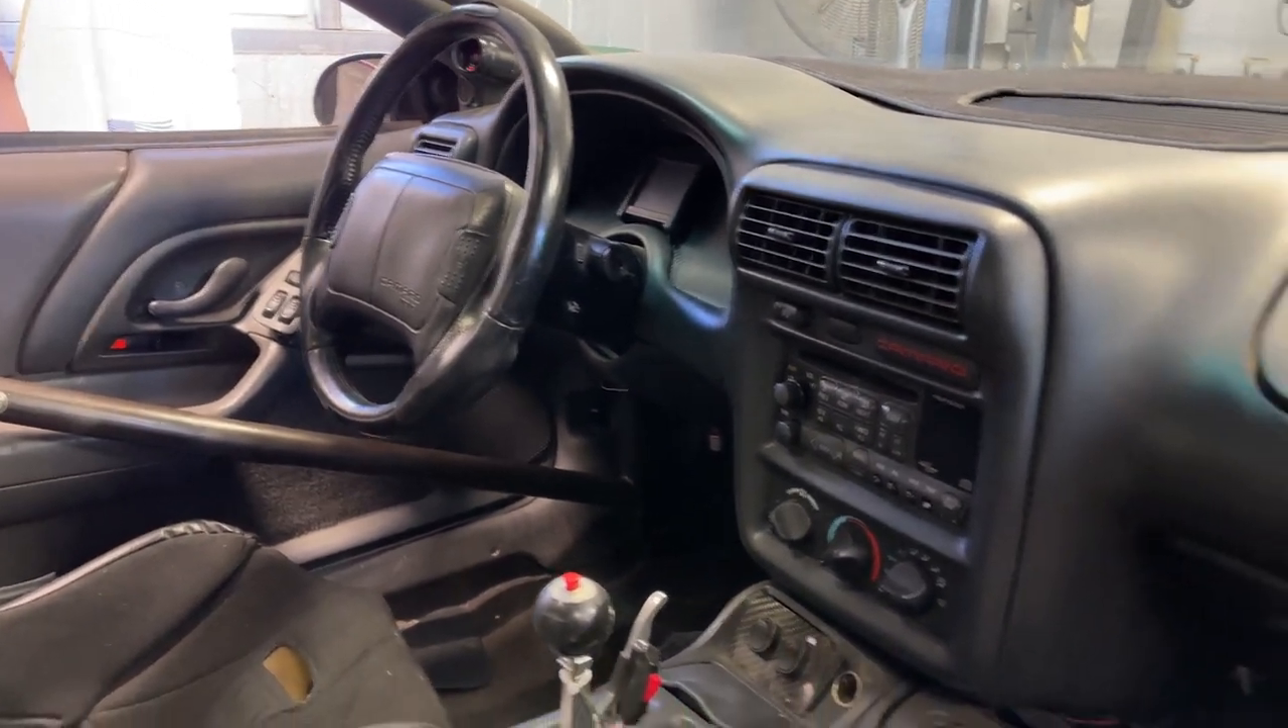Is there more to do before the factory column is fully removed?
Yes.